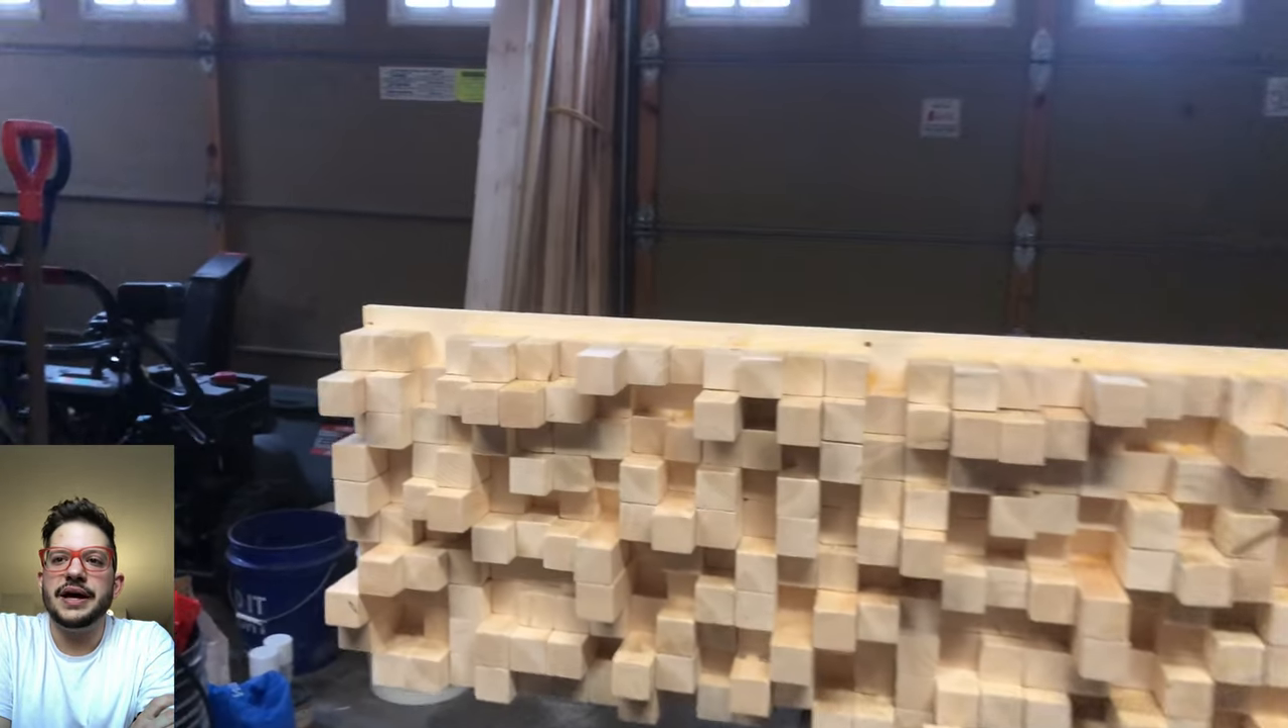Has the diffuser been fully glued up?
Yes.